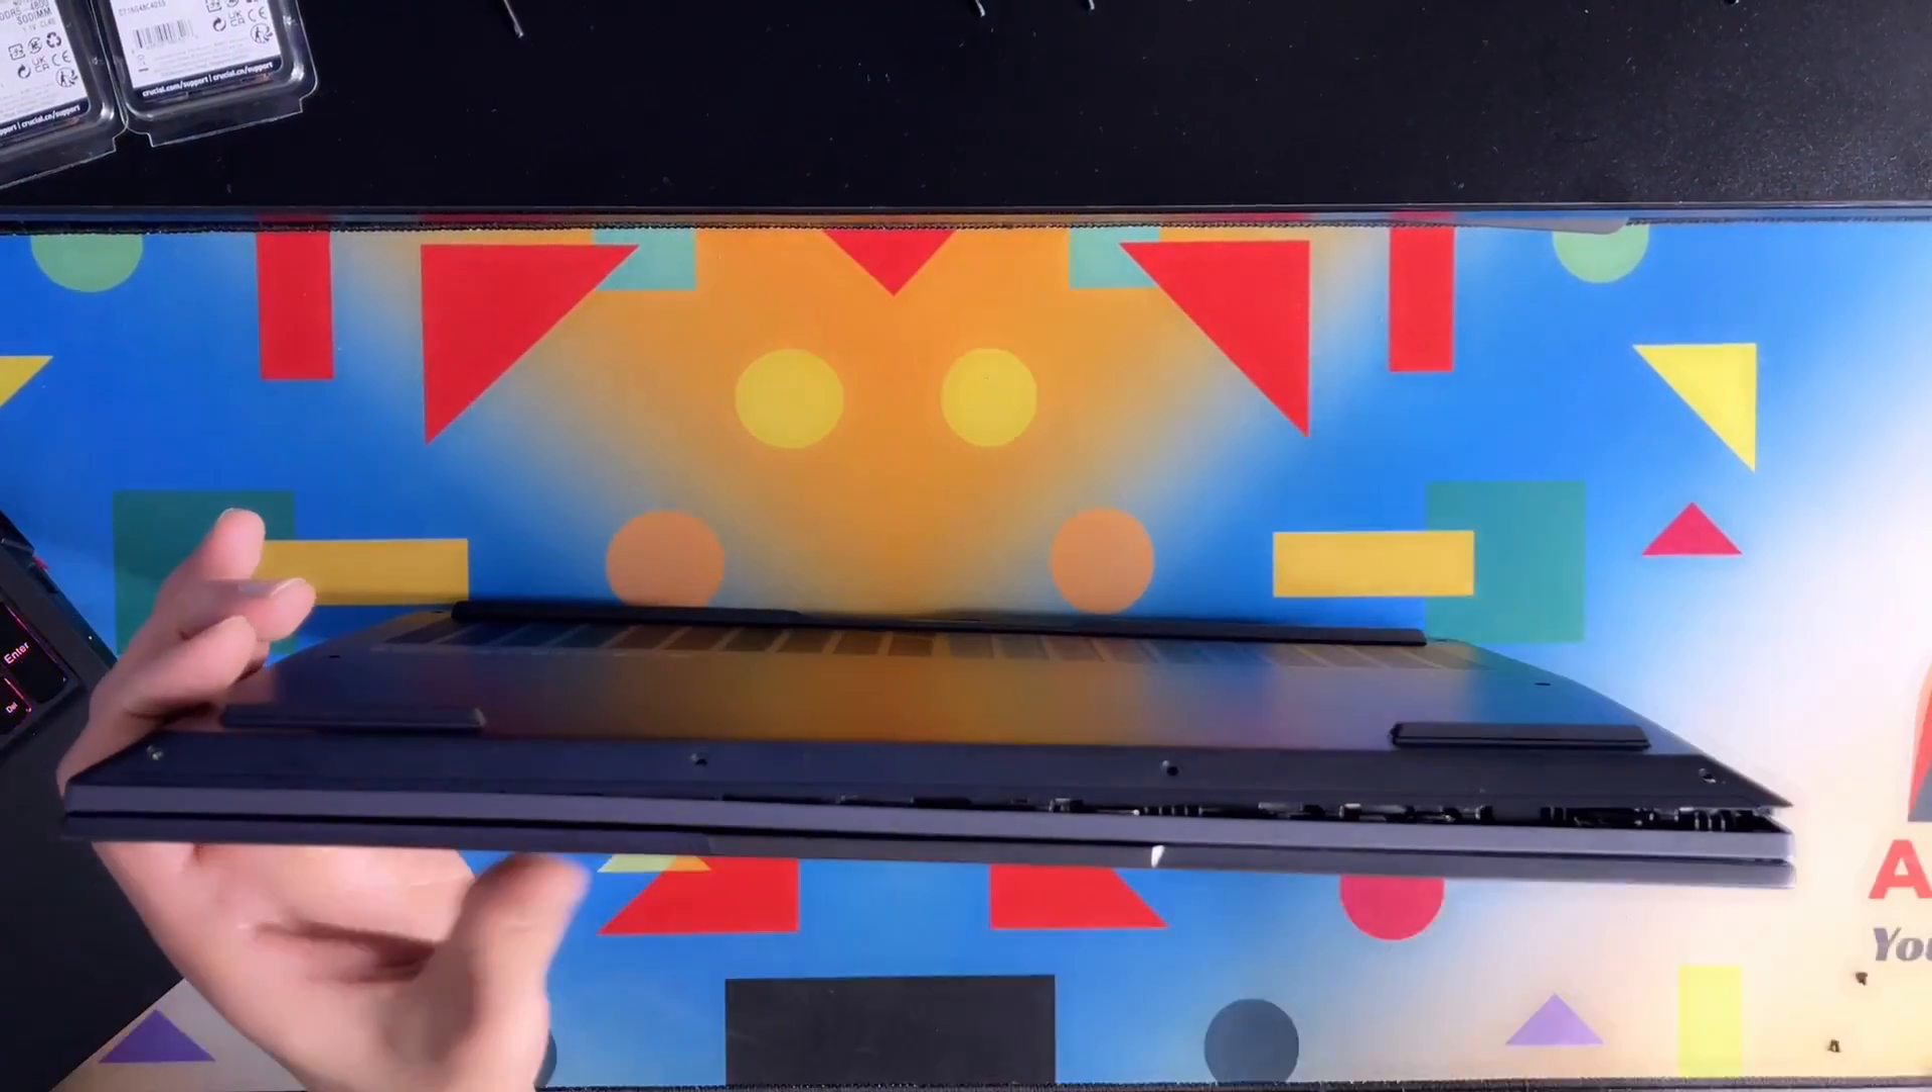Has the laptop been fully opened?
No.